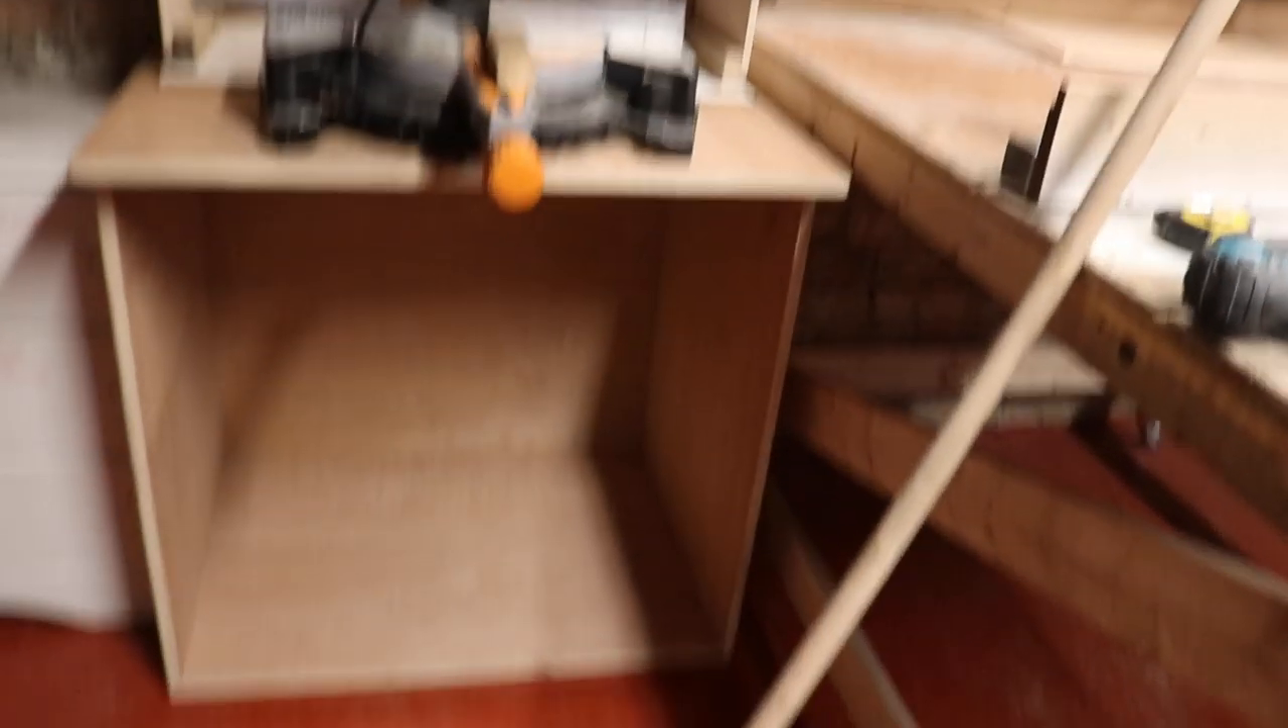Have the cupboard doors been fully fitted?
No.